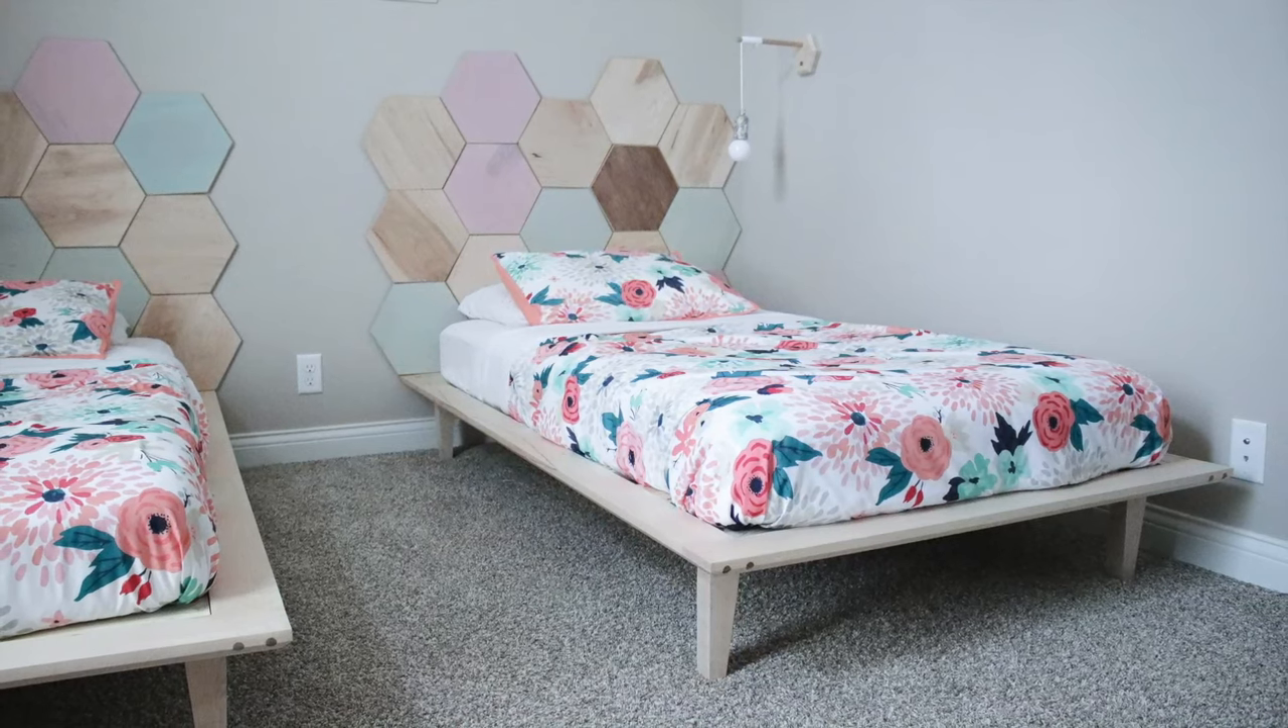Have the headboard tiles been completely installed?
Yes.